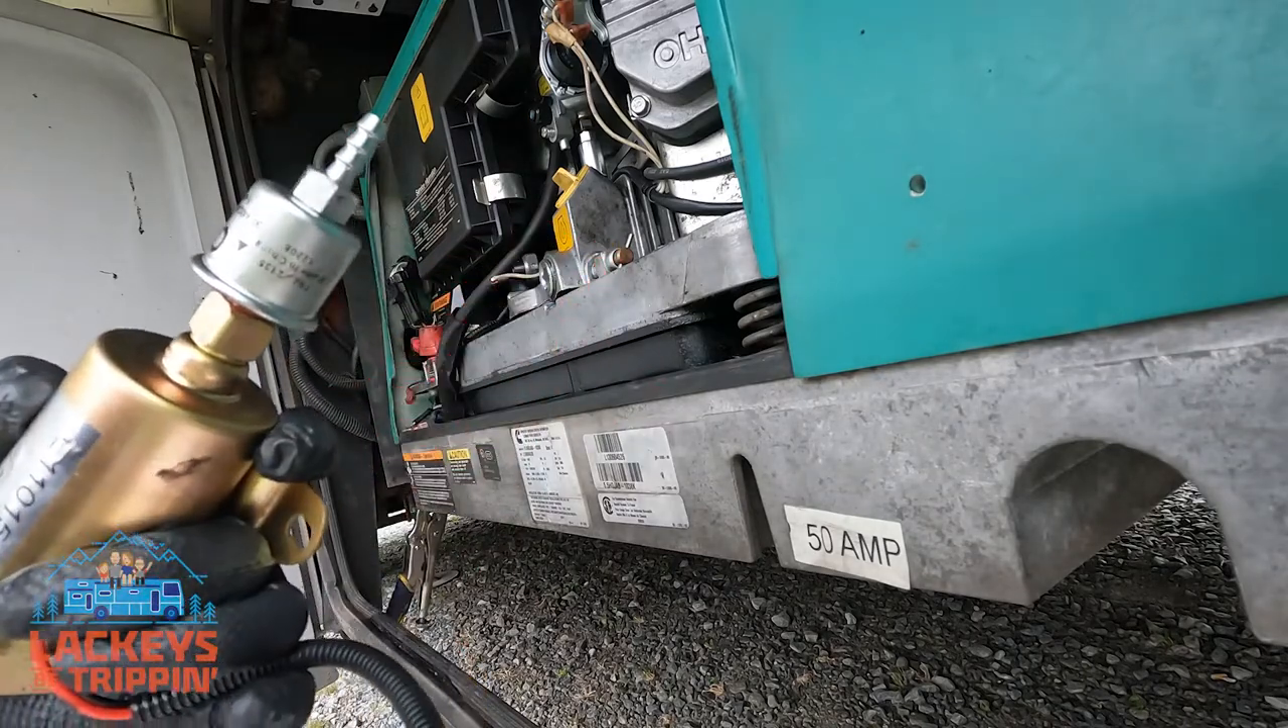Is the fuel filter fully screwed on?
Yes.